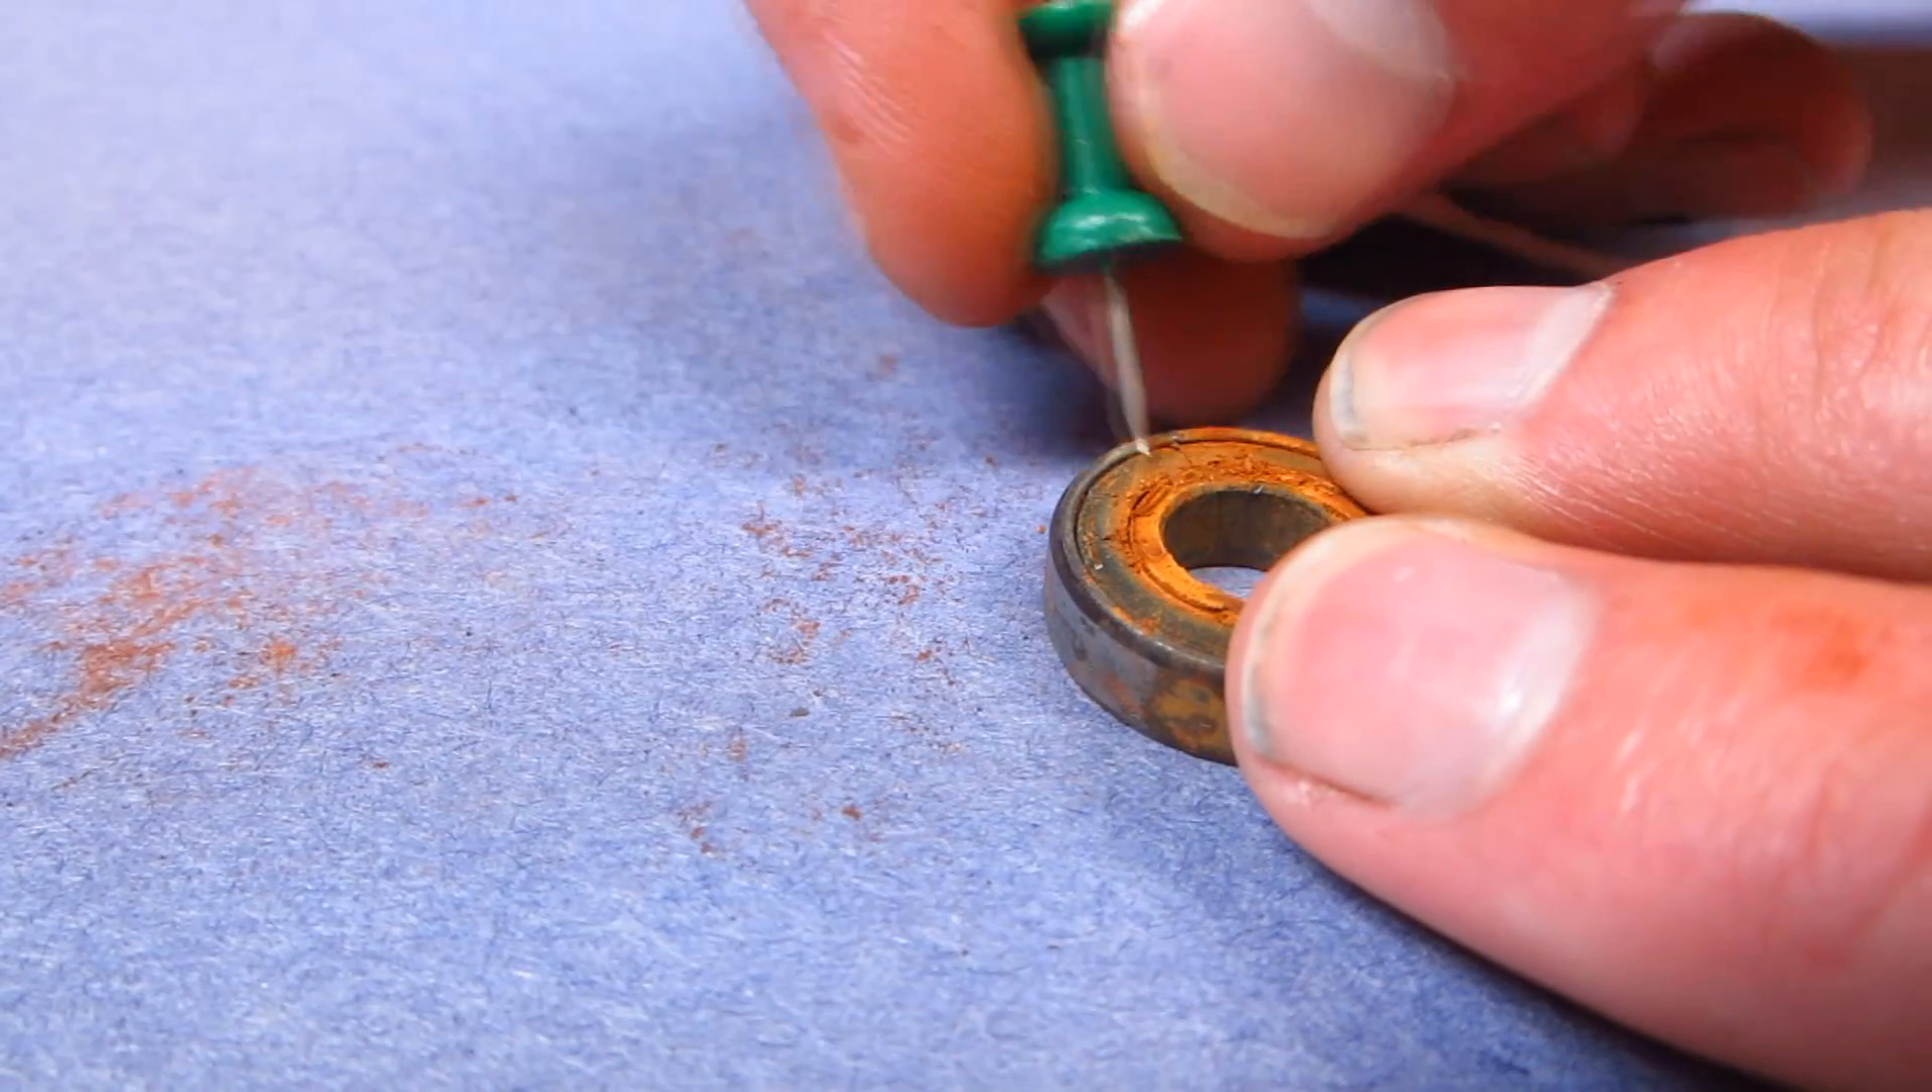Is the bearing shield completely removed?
No.